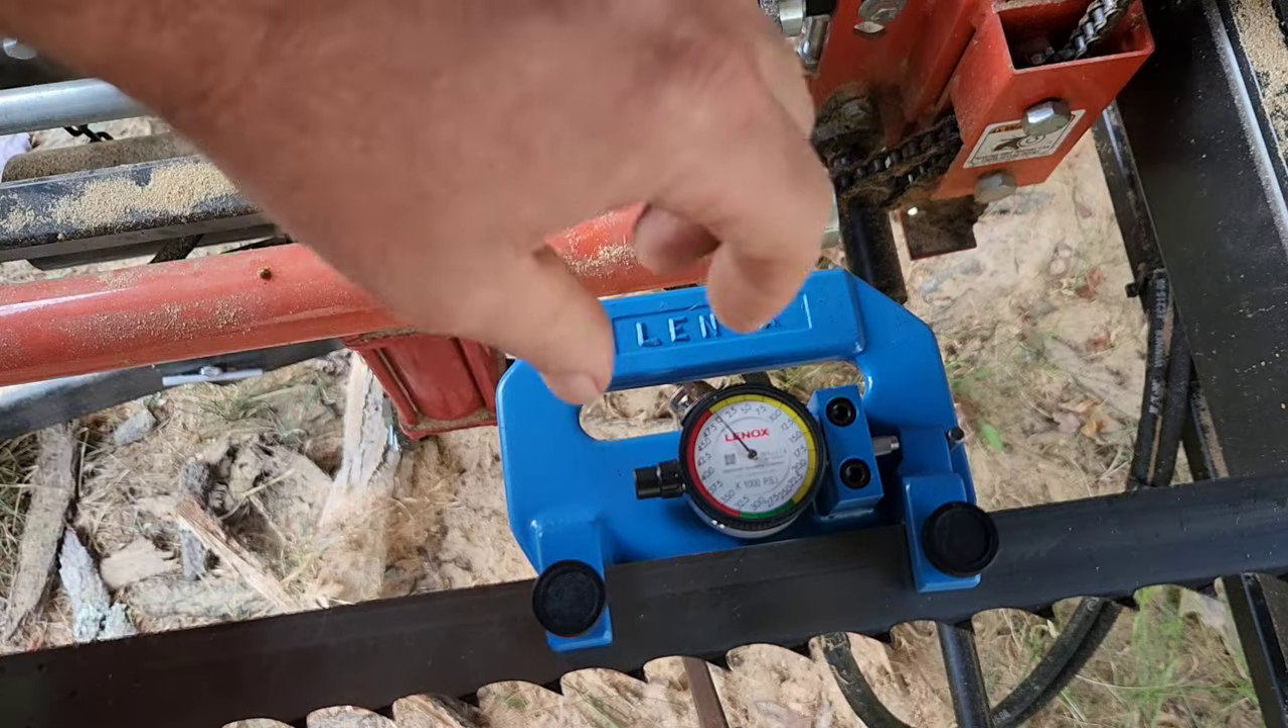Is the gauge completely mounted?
Yes.